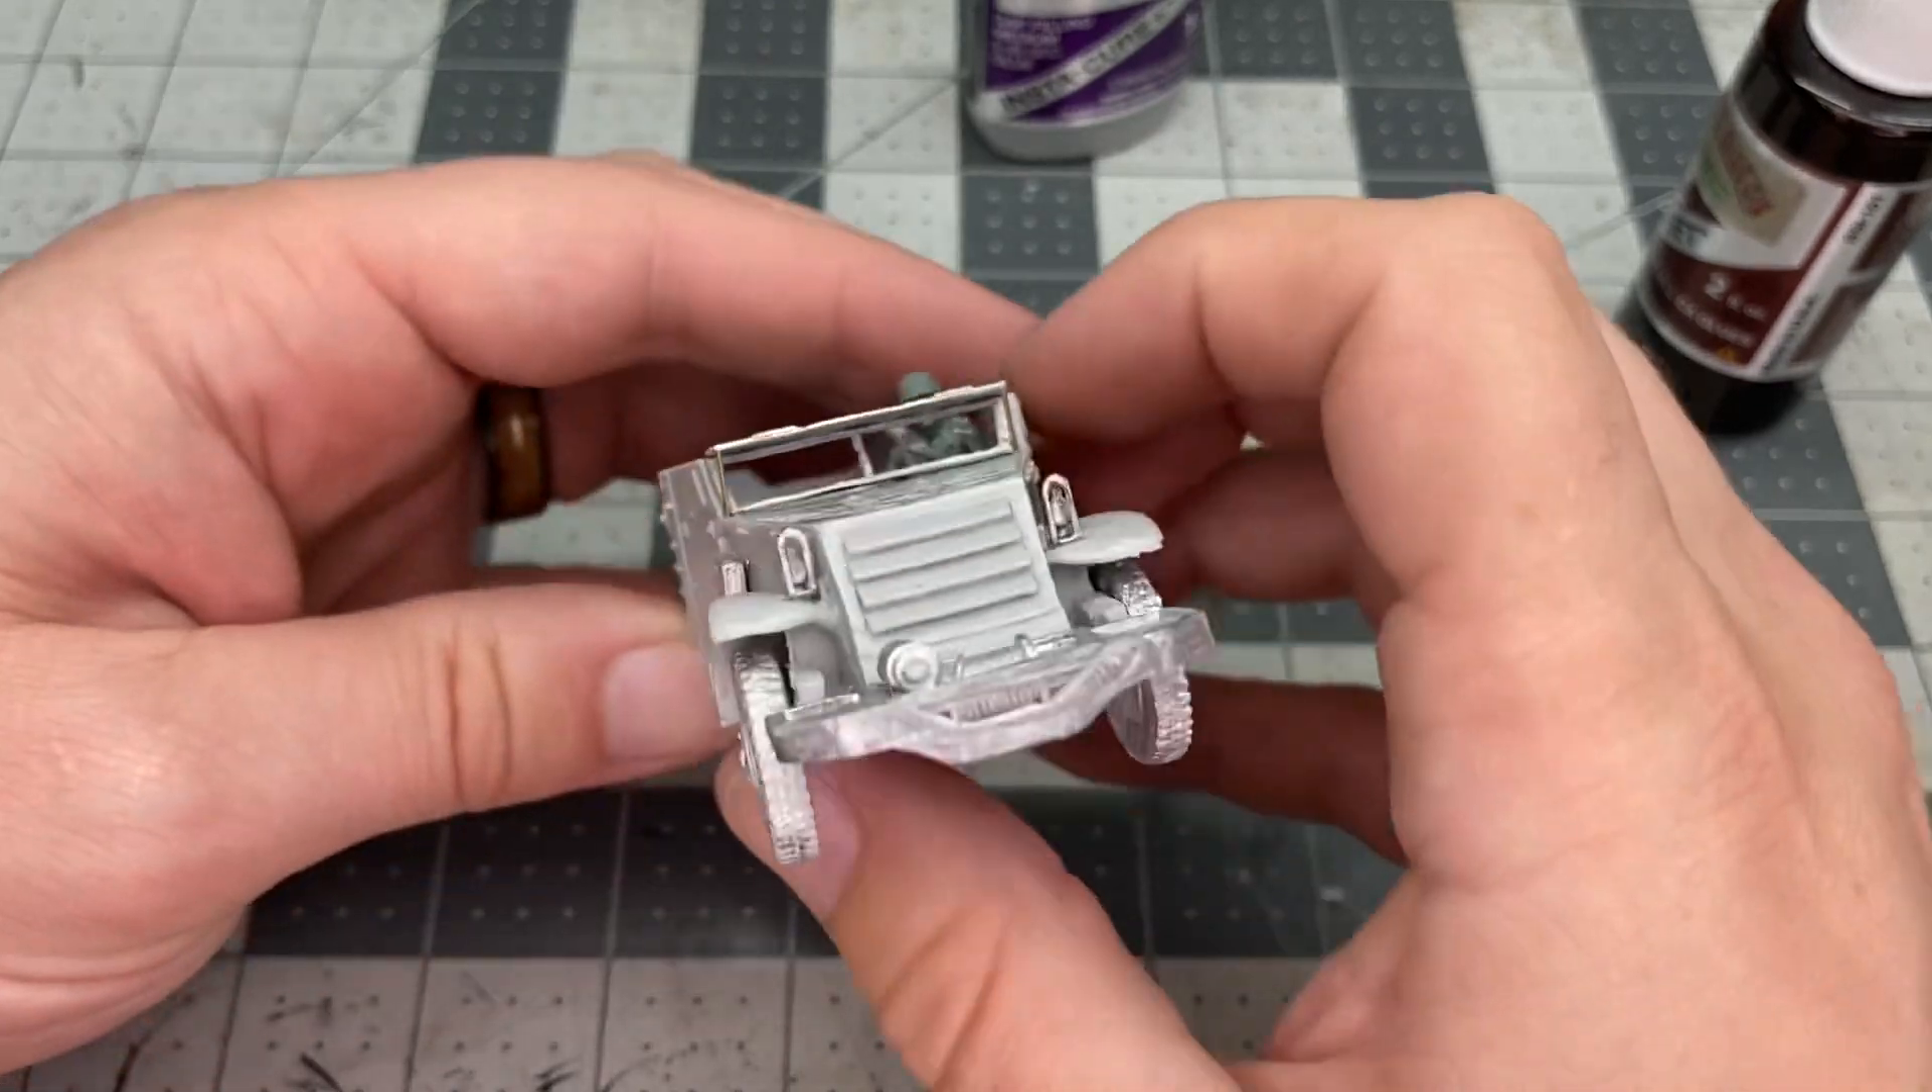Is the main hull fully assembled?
Yes.